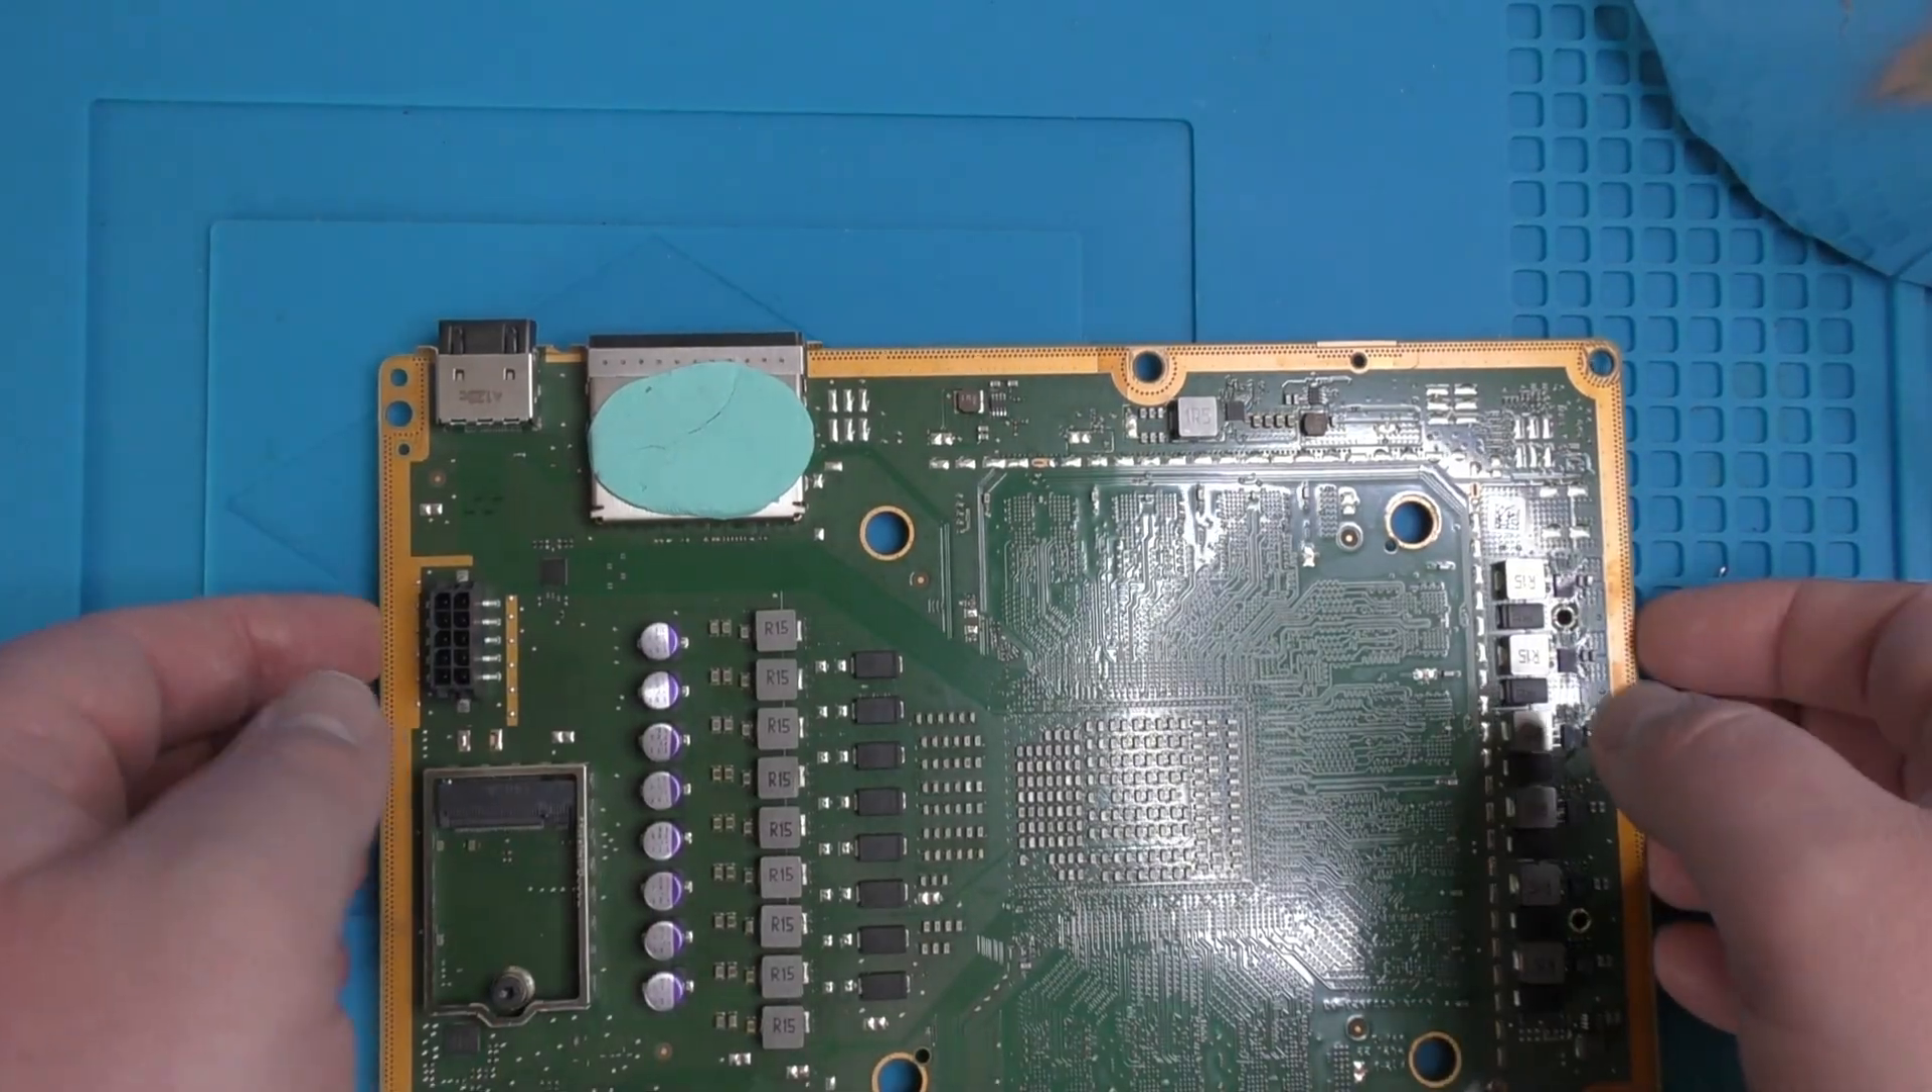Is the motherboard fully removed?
Yes.